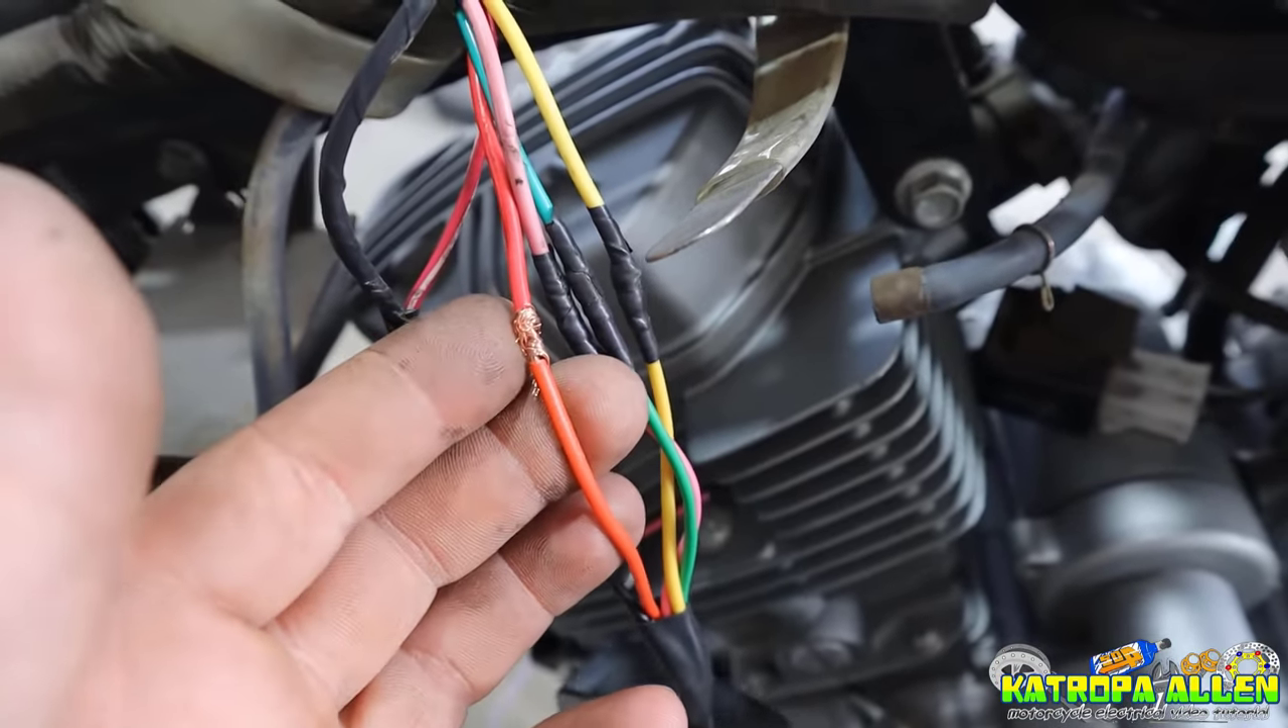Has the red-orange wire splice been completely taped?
No.